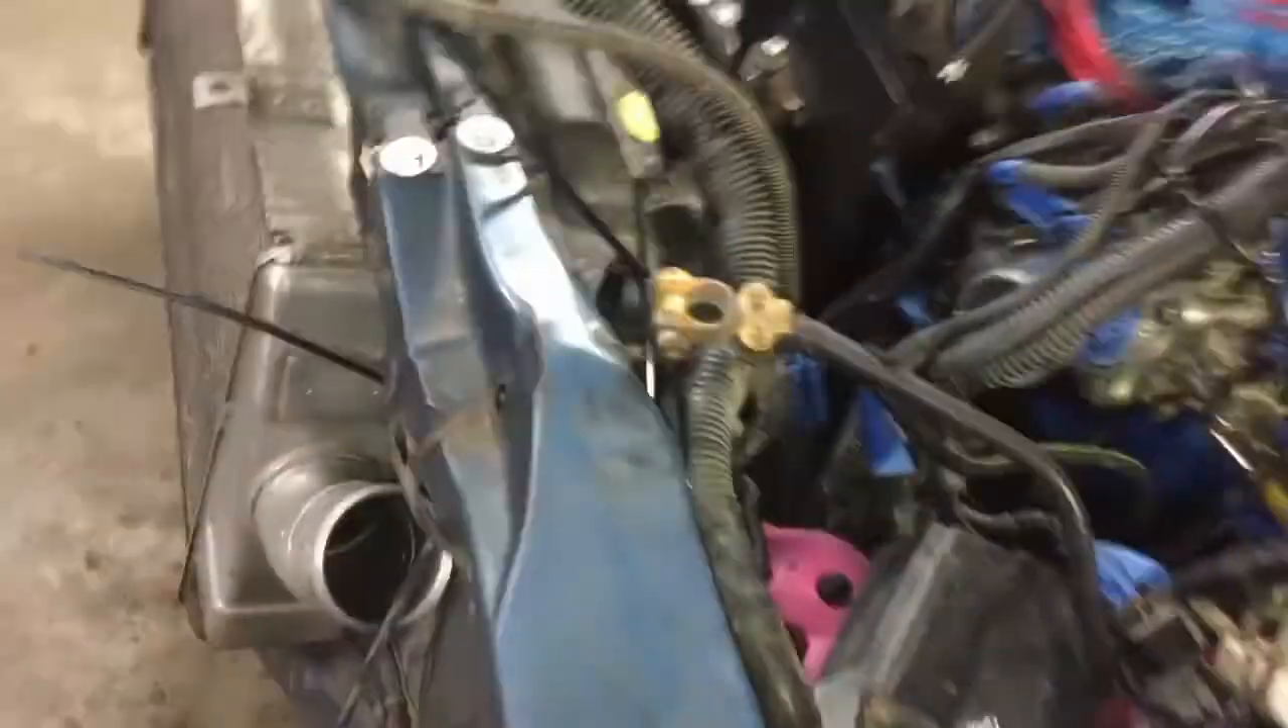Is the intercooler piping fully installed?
No.